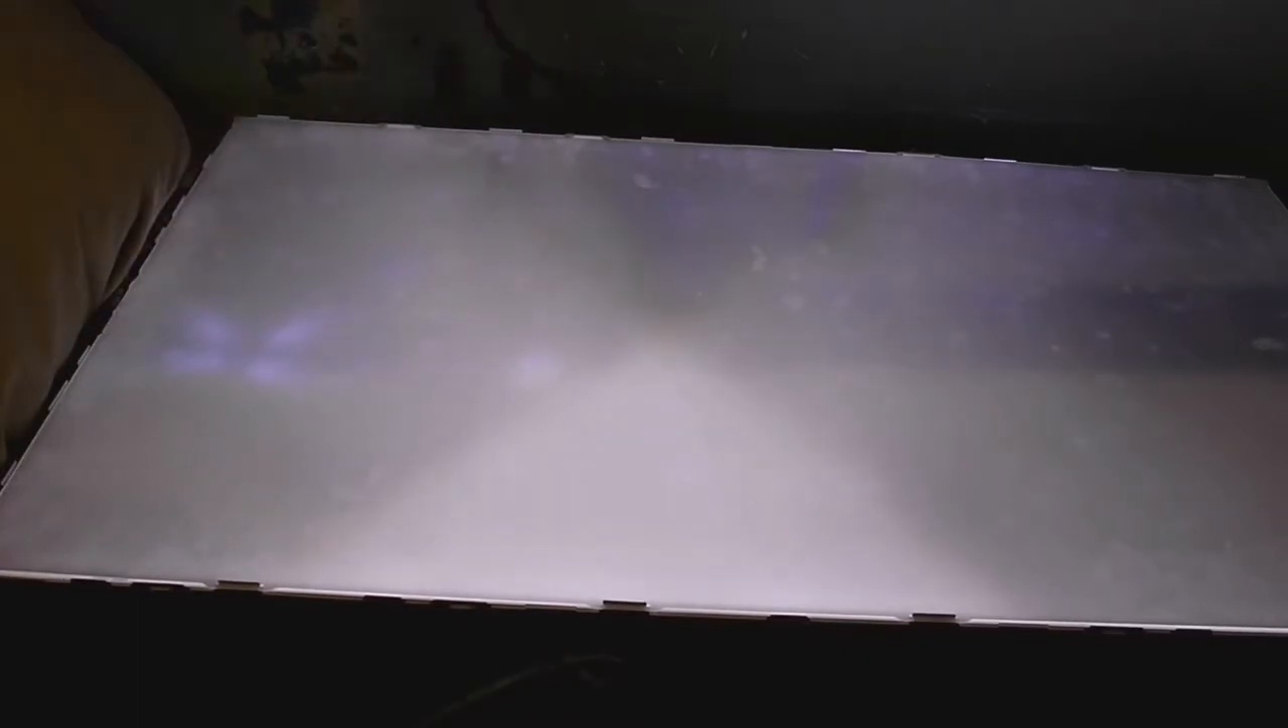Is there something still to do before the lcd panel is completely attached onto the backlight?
Yes.